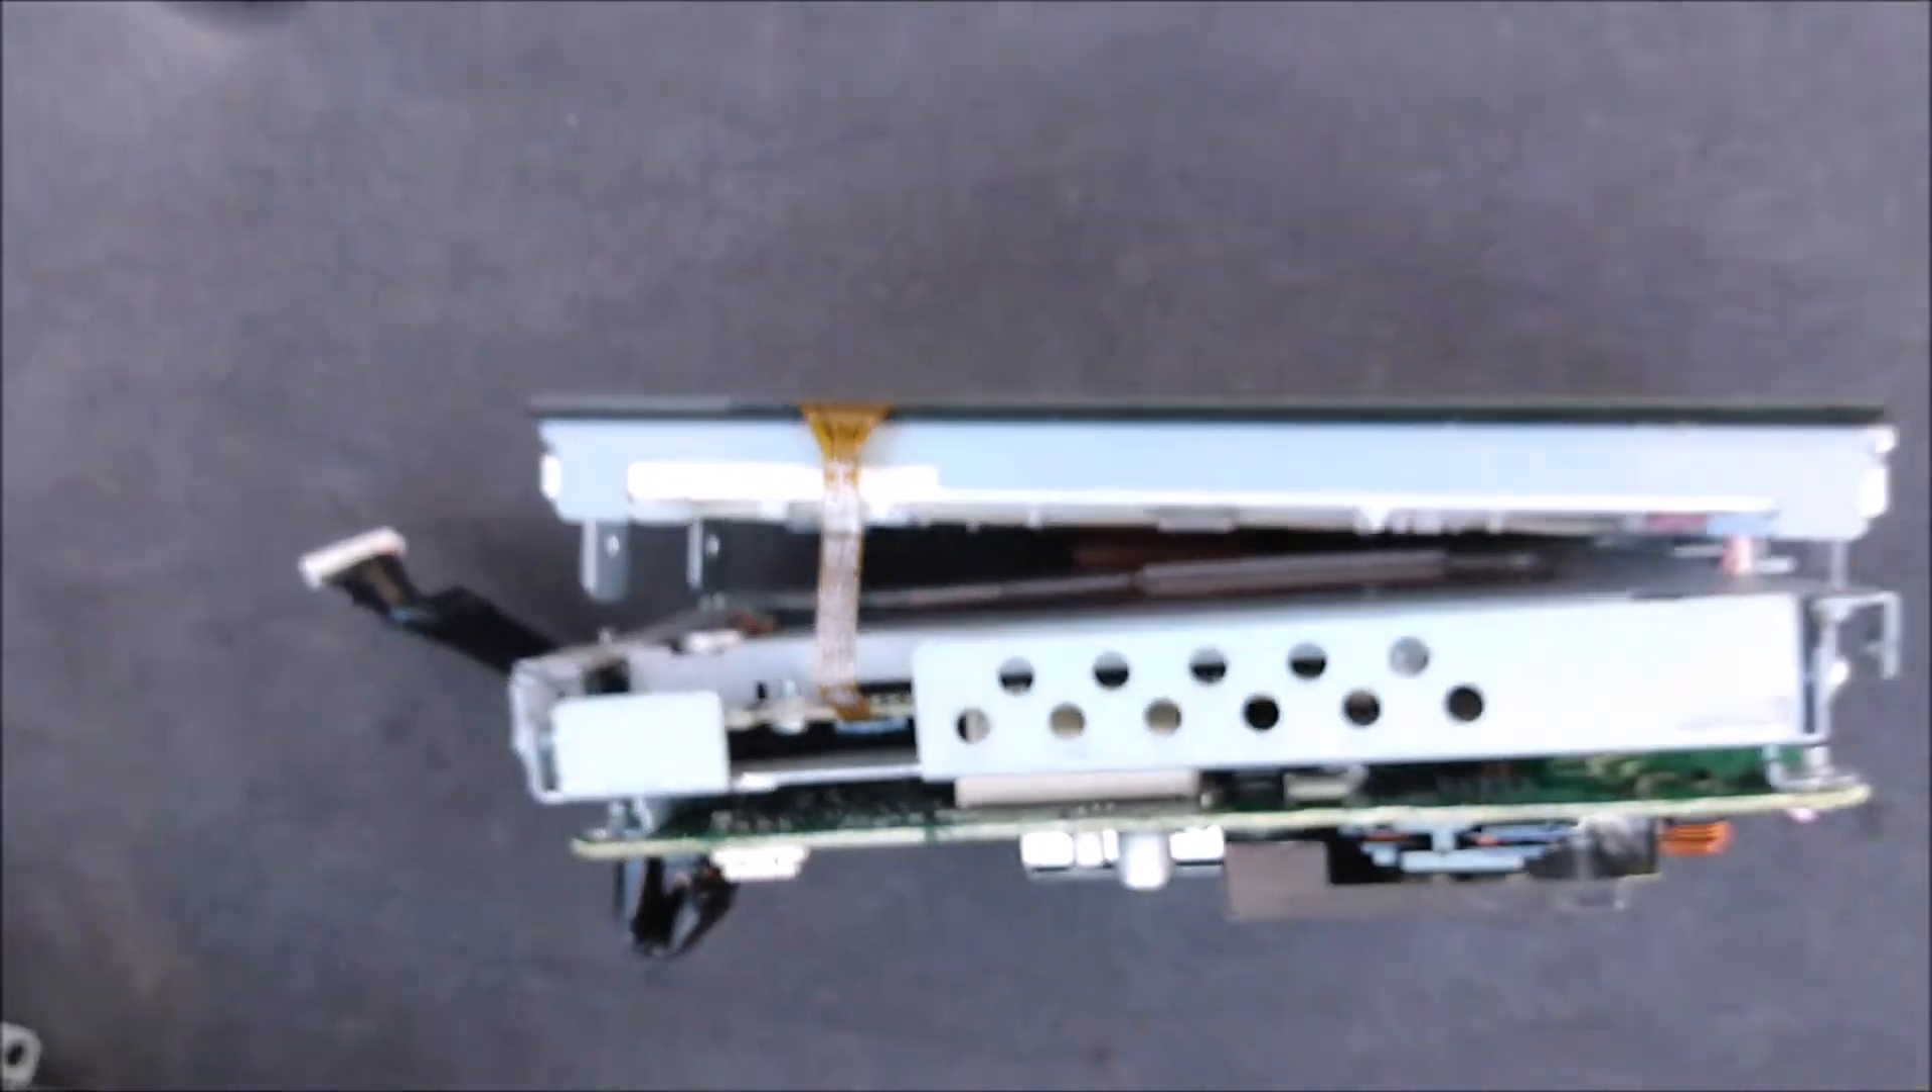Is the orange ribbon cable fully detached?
No.